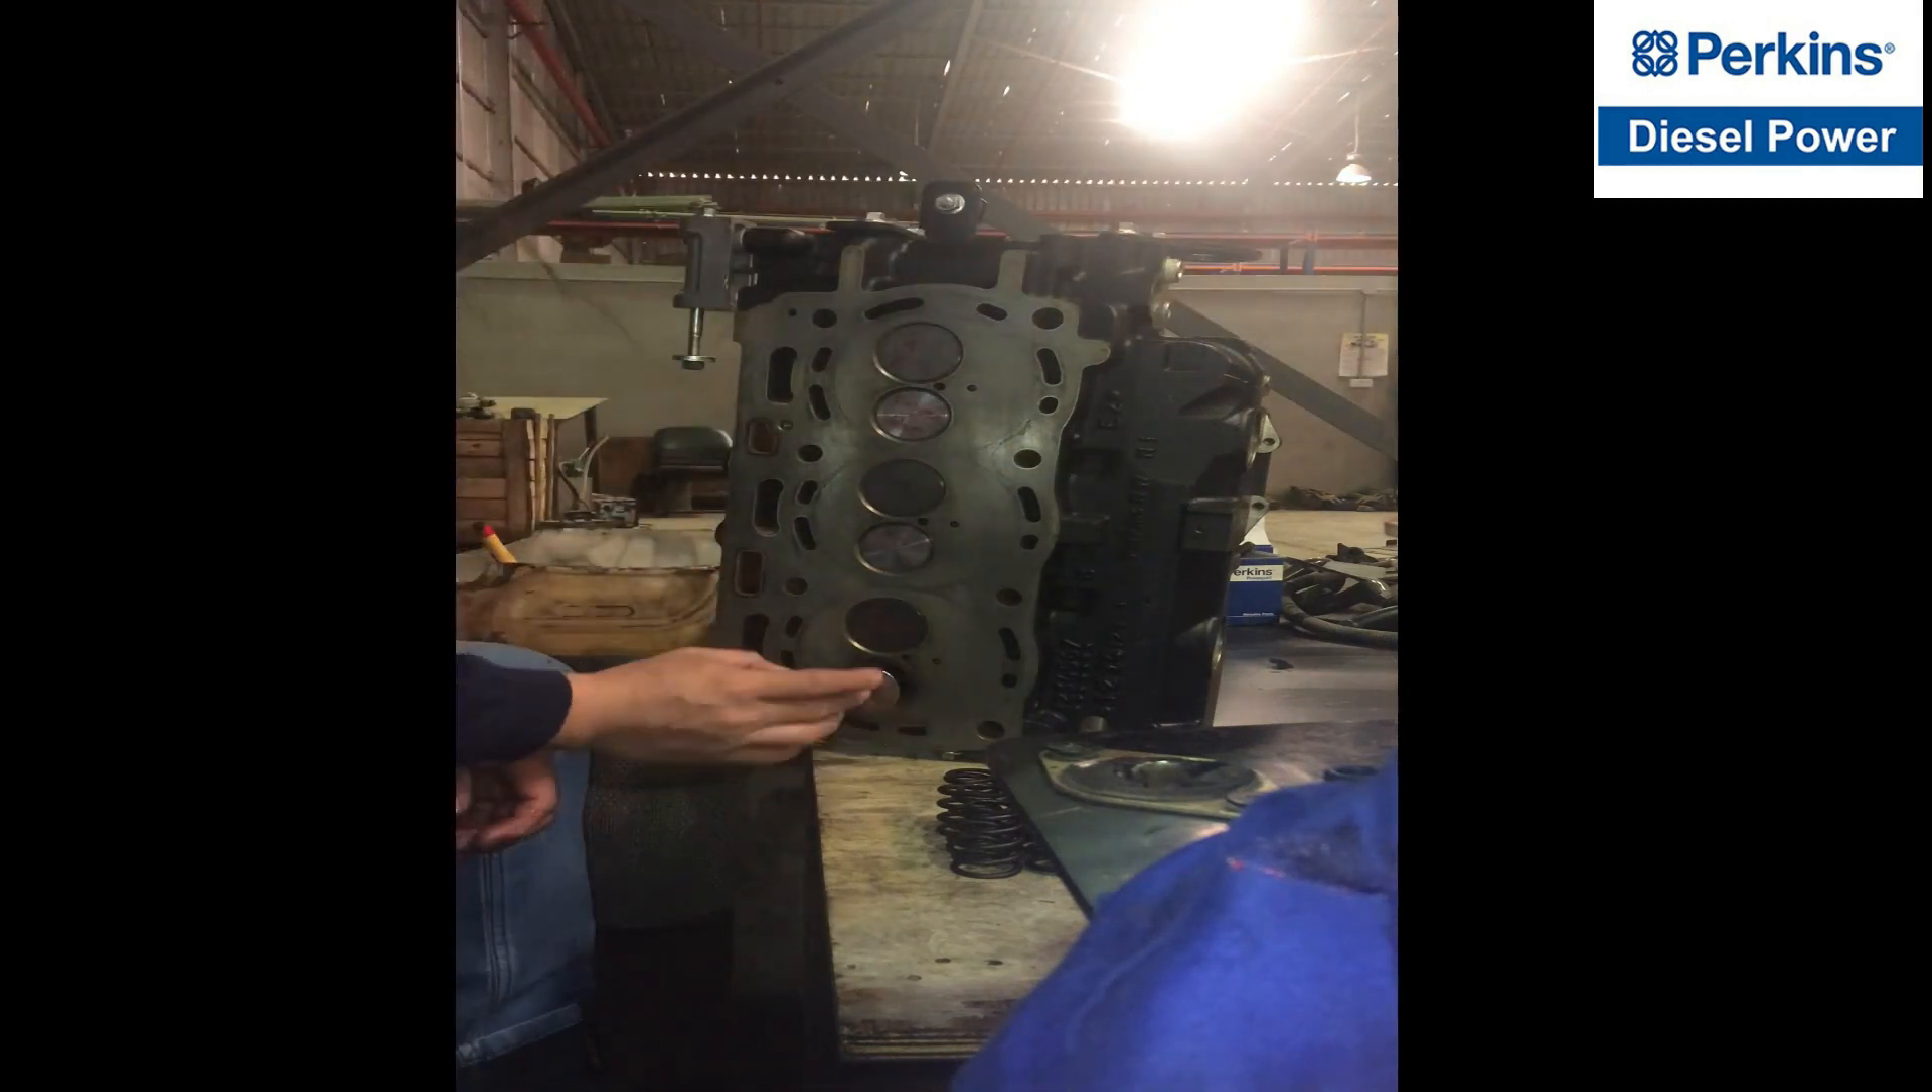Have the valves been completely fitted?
No.